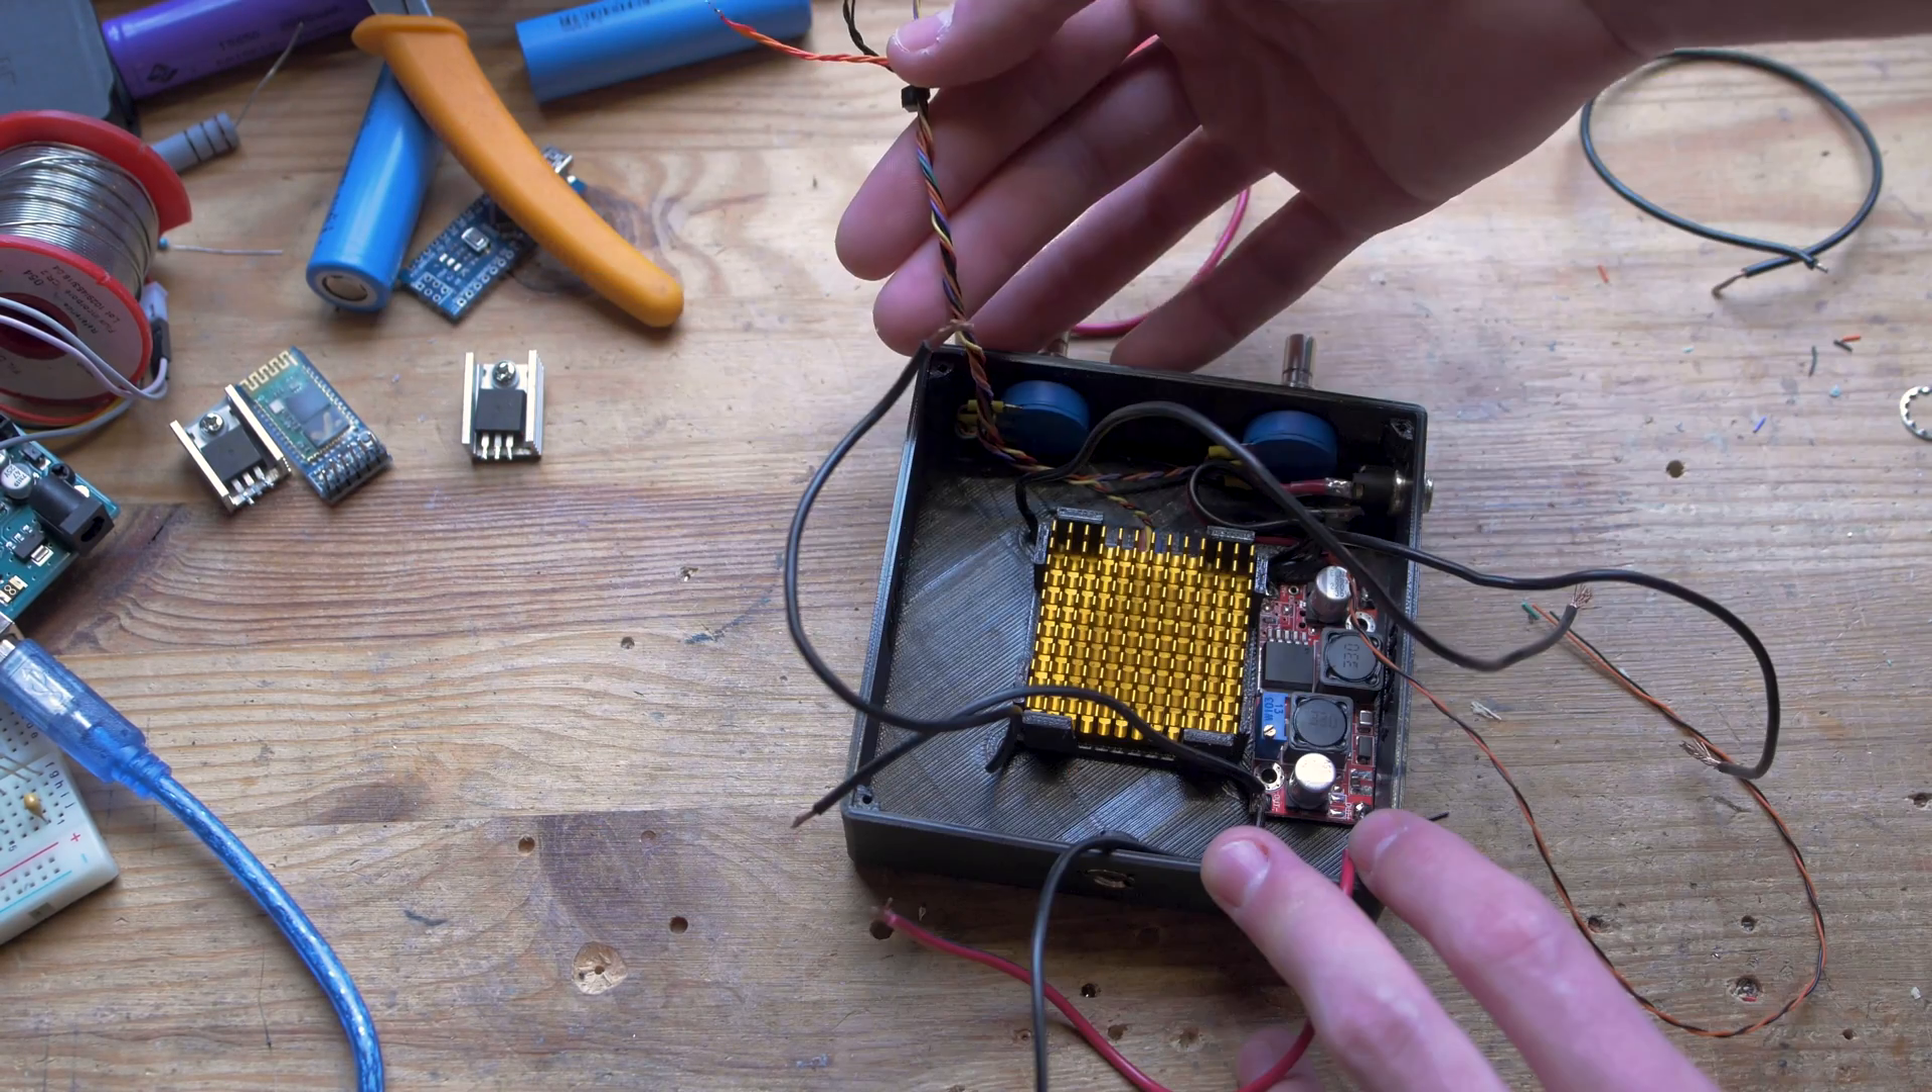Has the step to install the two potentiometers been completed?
Yes.